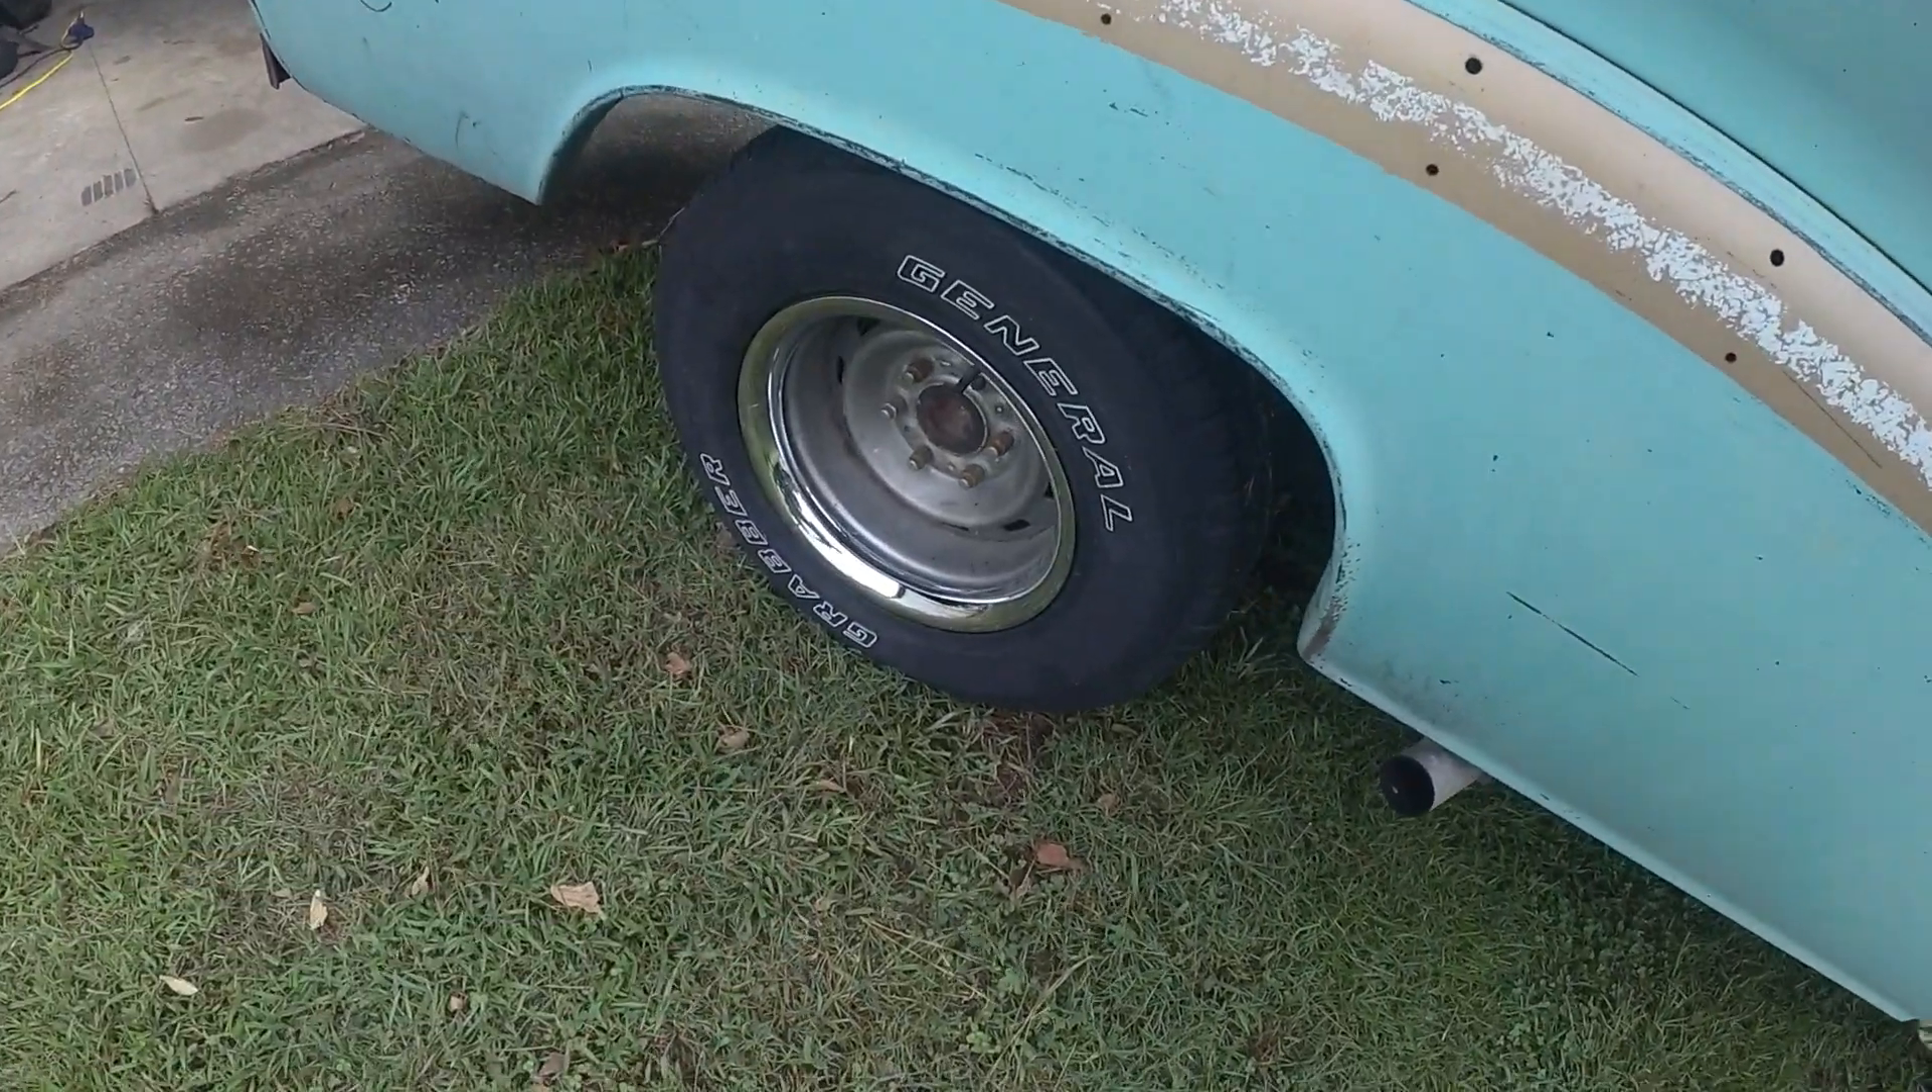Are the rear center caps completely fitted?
No.